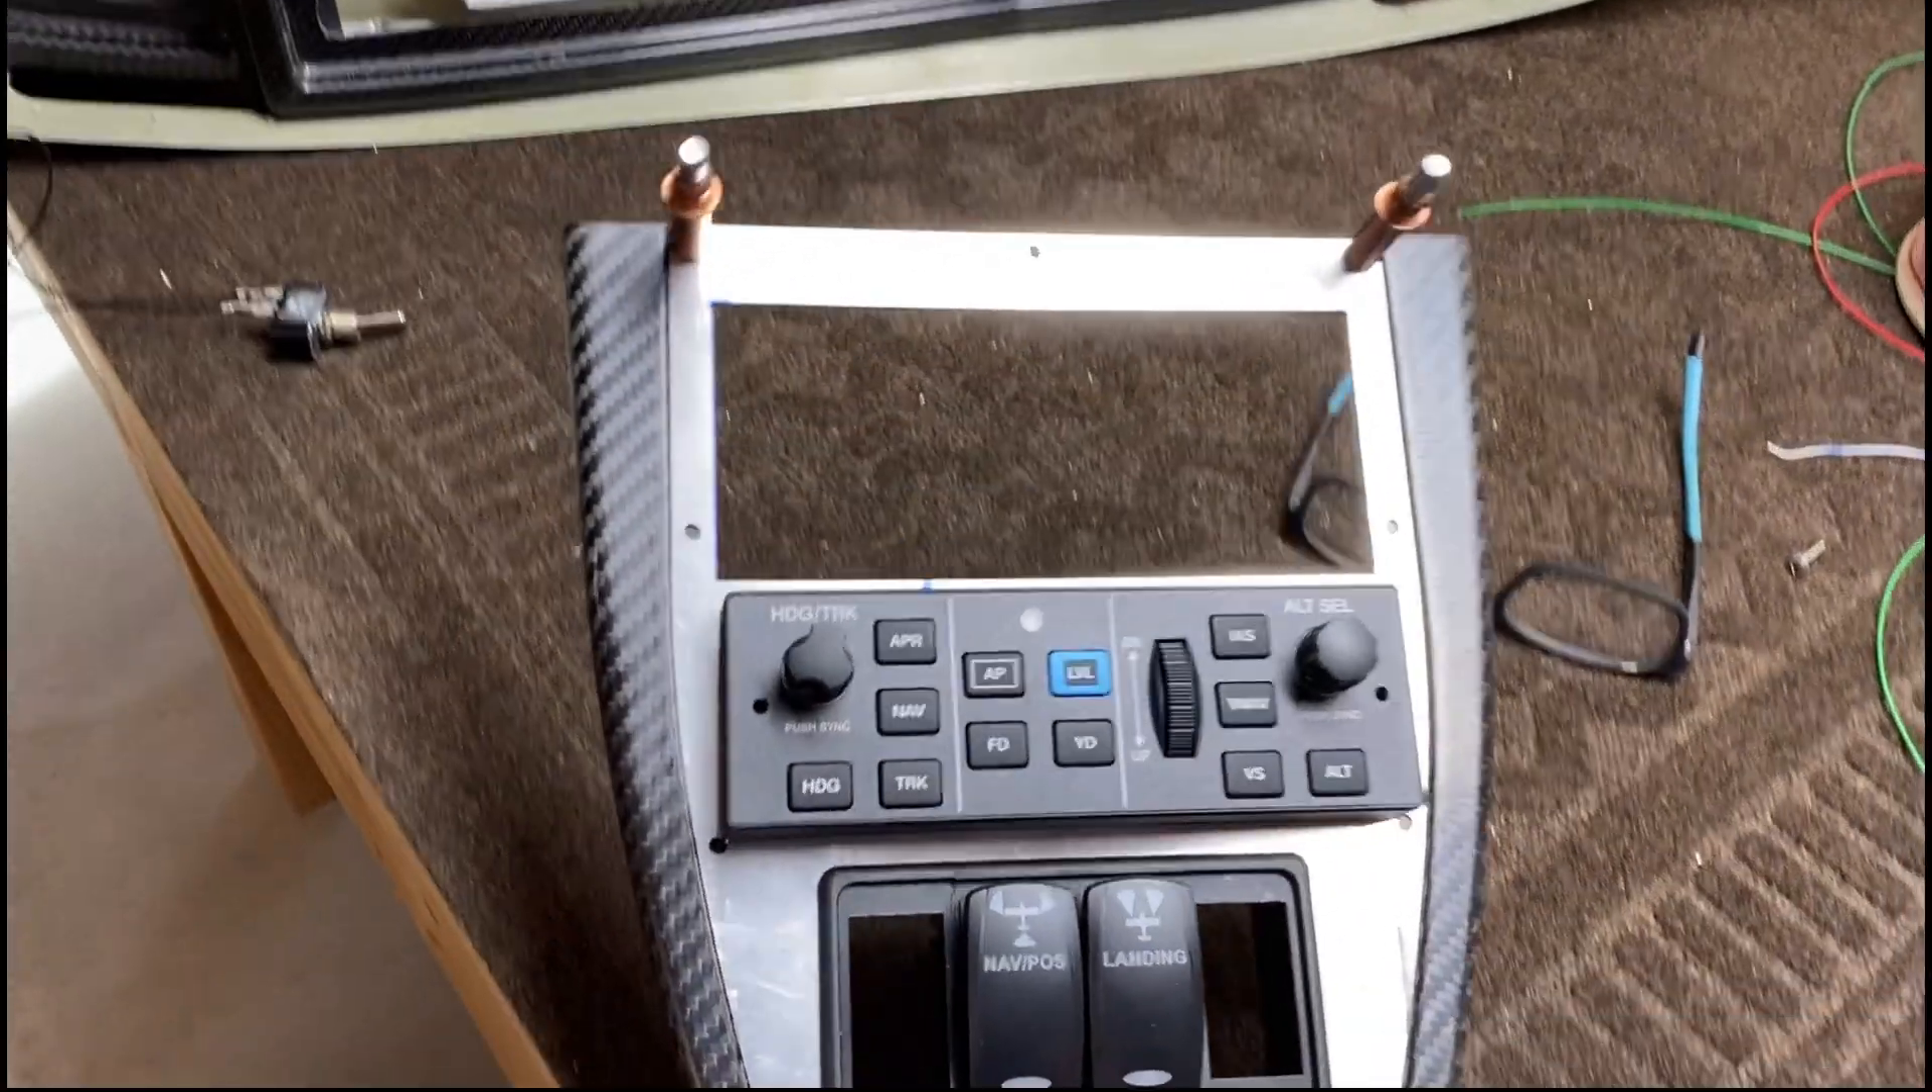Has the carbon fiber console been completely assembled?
No.